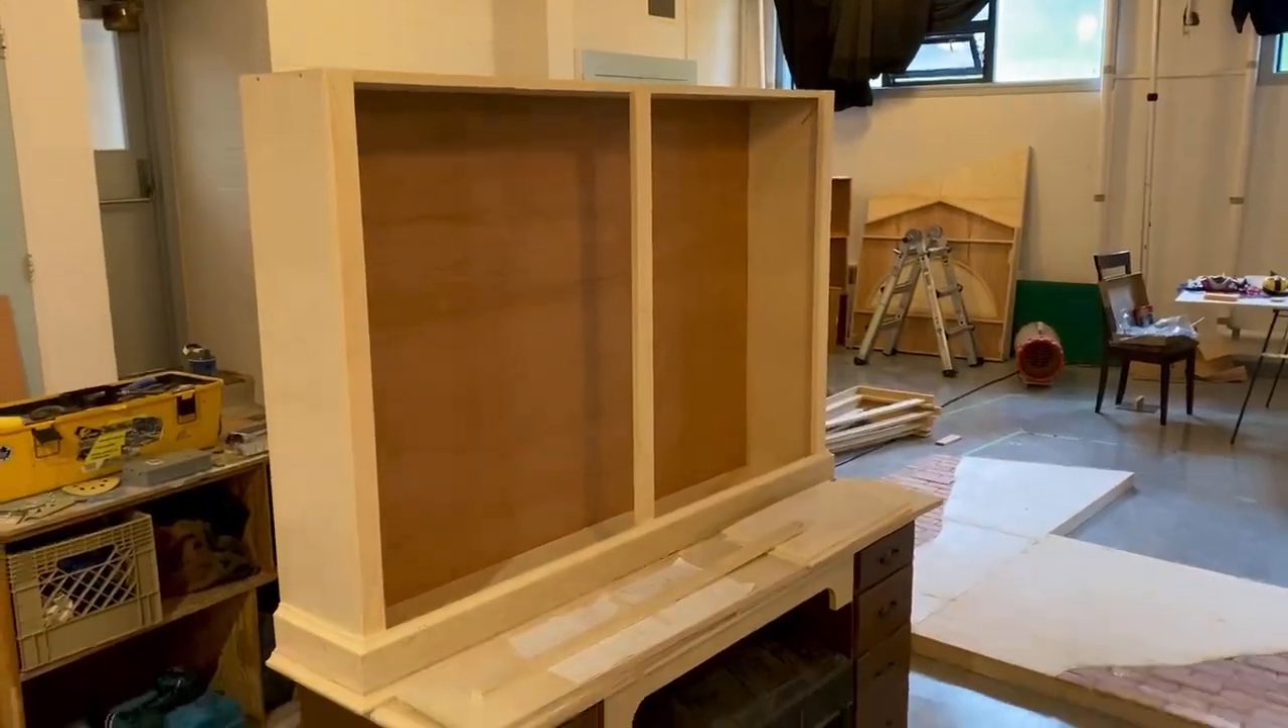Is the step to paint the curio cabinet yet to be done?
Yes.